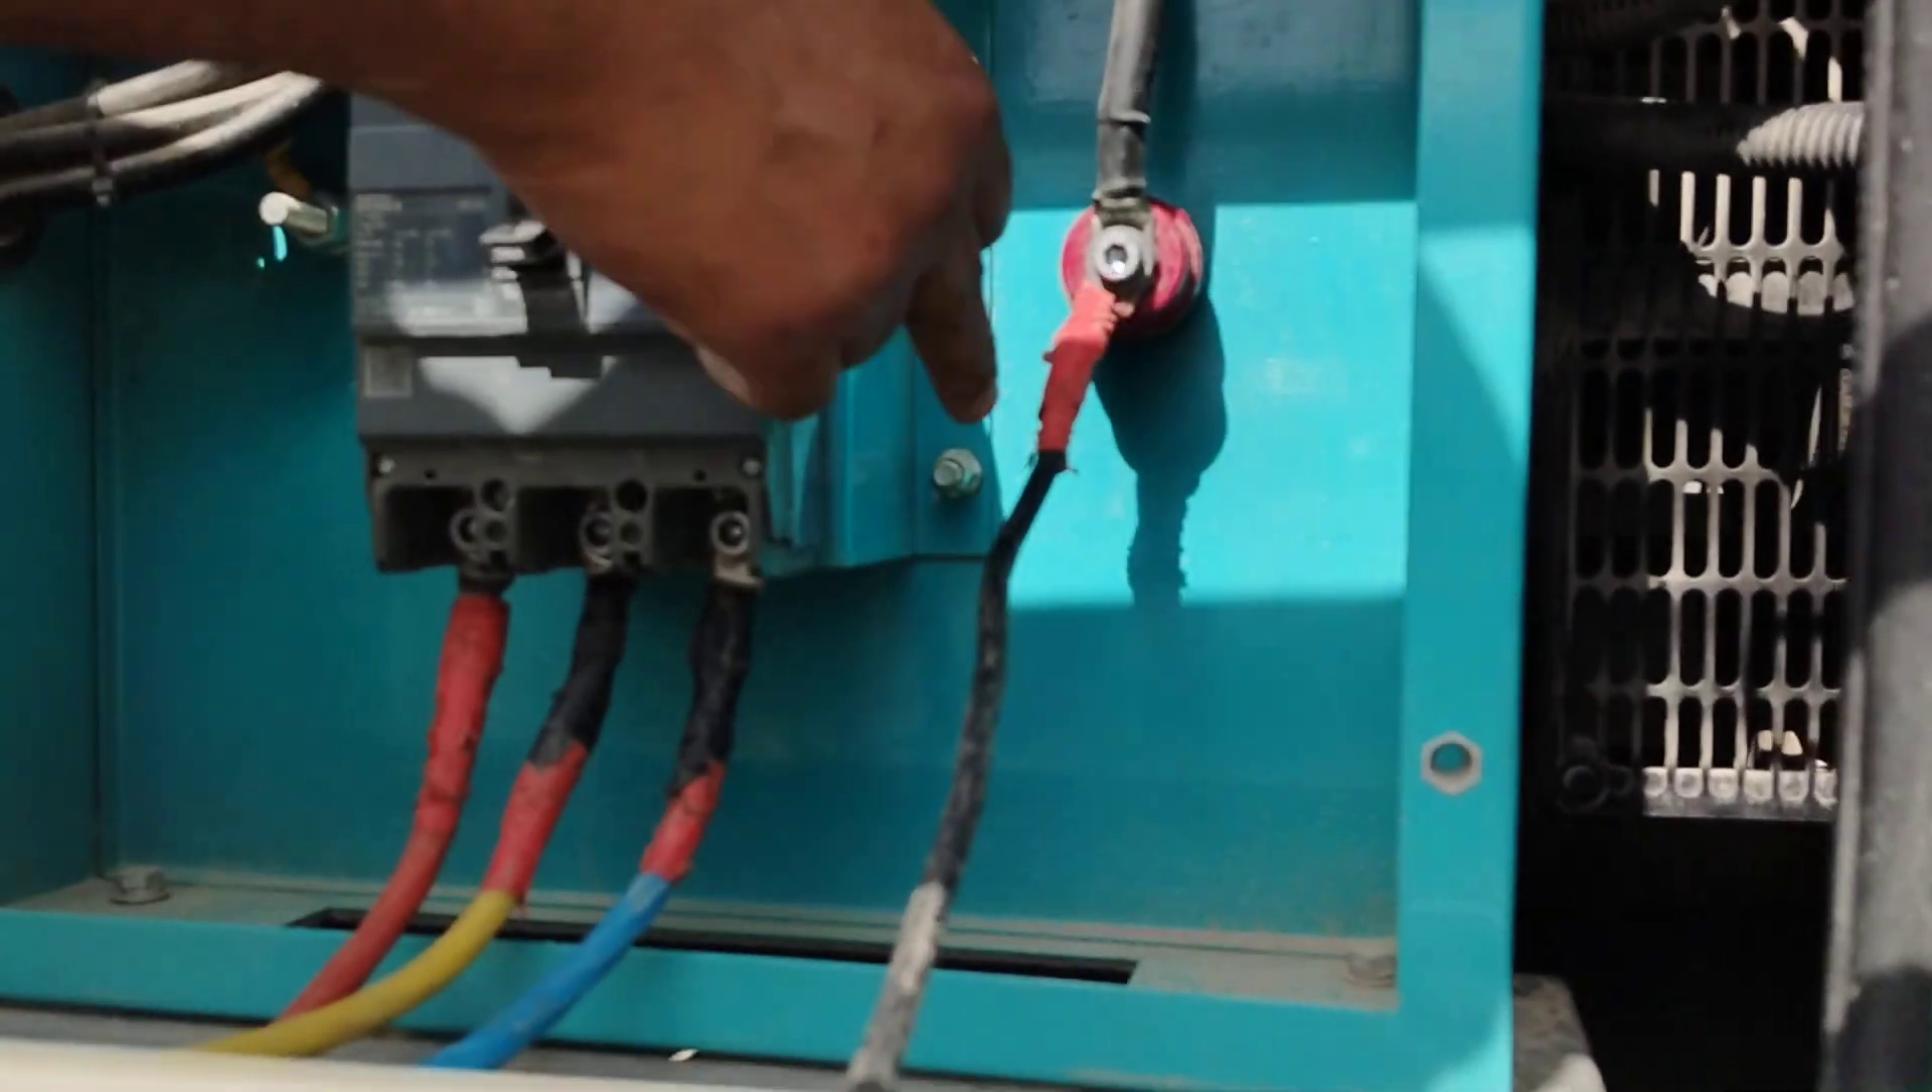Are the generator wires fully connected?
Yes.